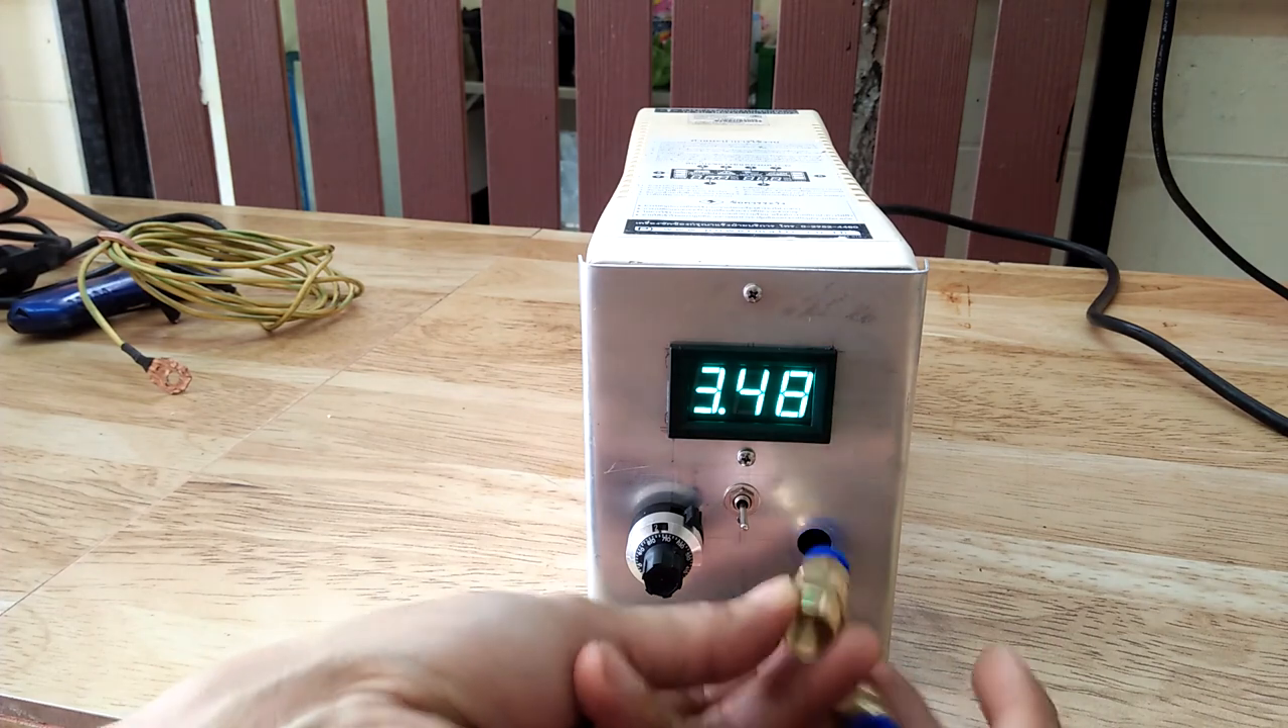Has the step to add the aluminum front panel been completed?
Yes.